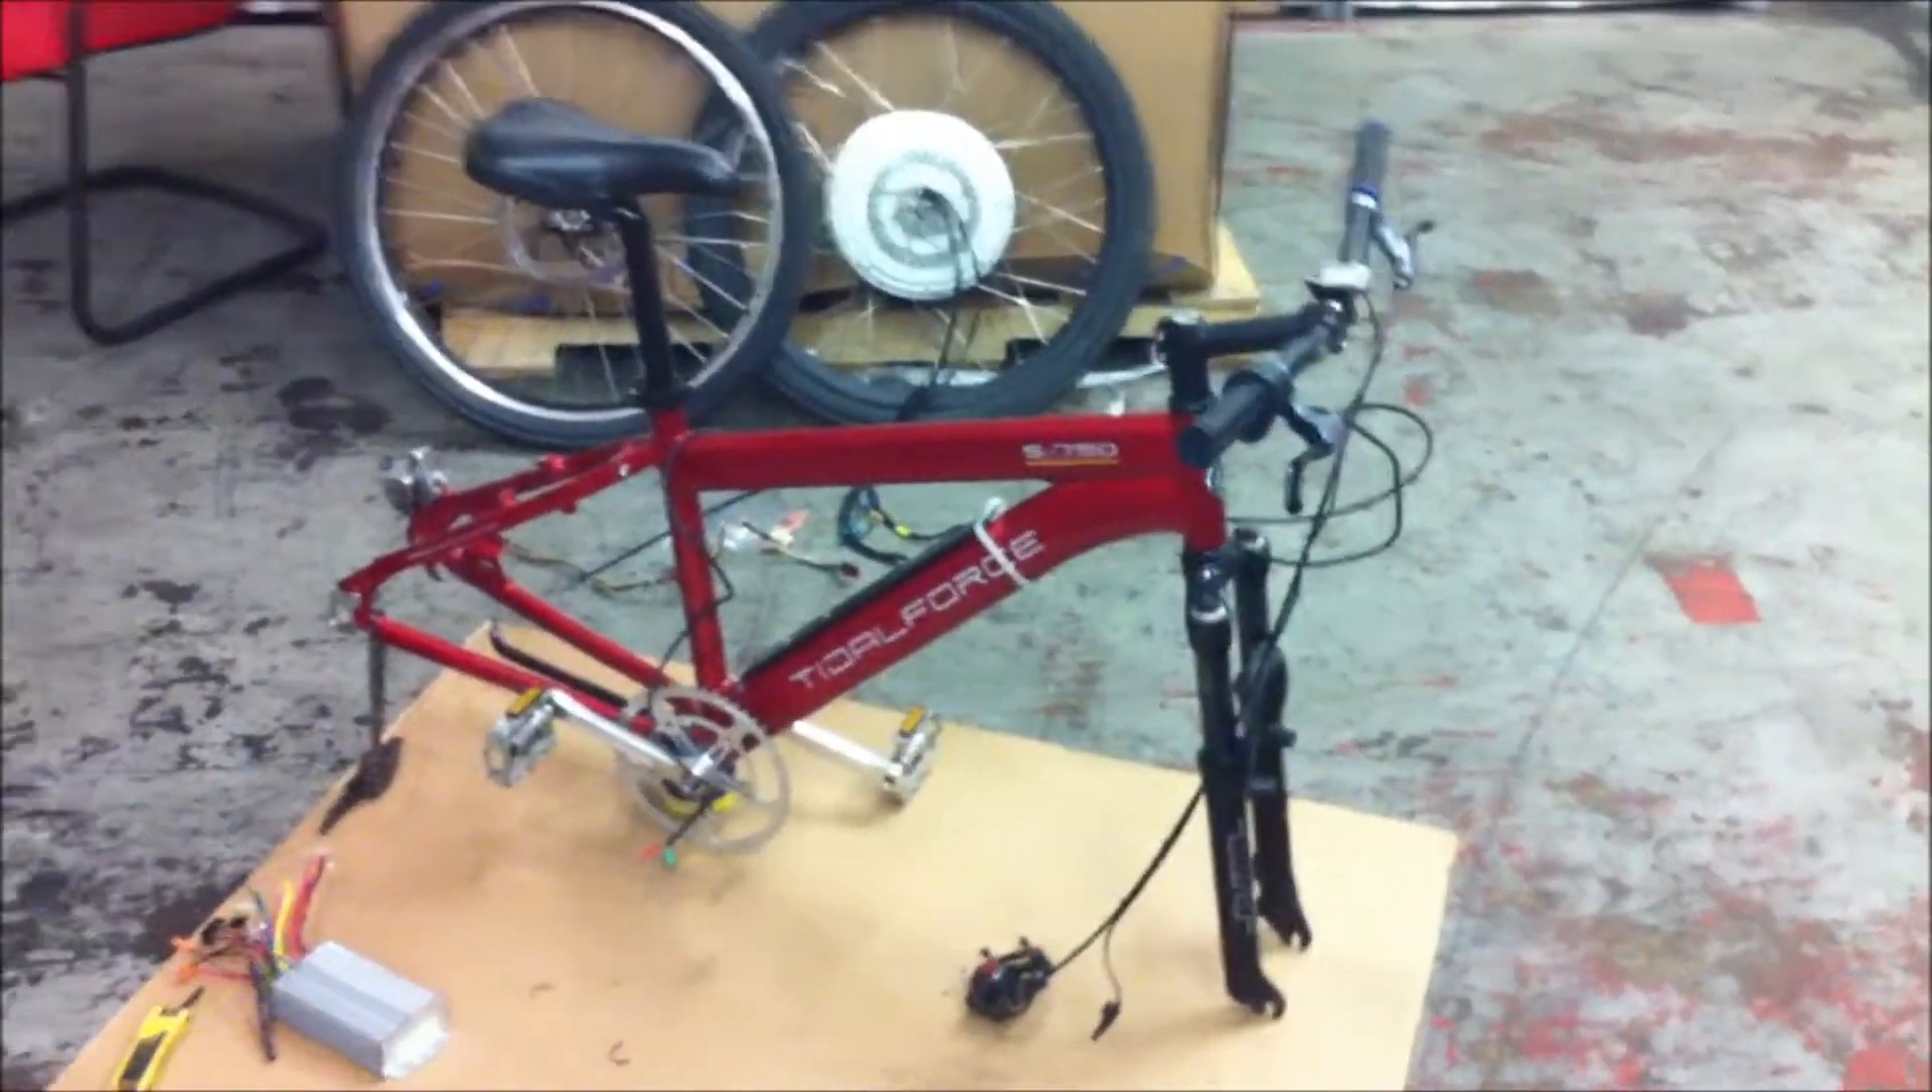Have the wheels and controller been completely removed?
Yes.